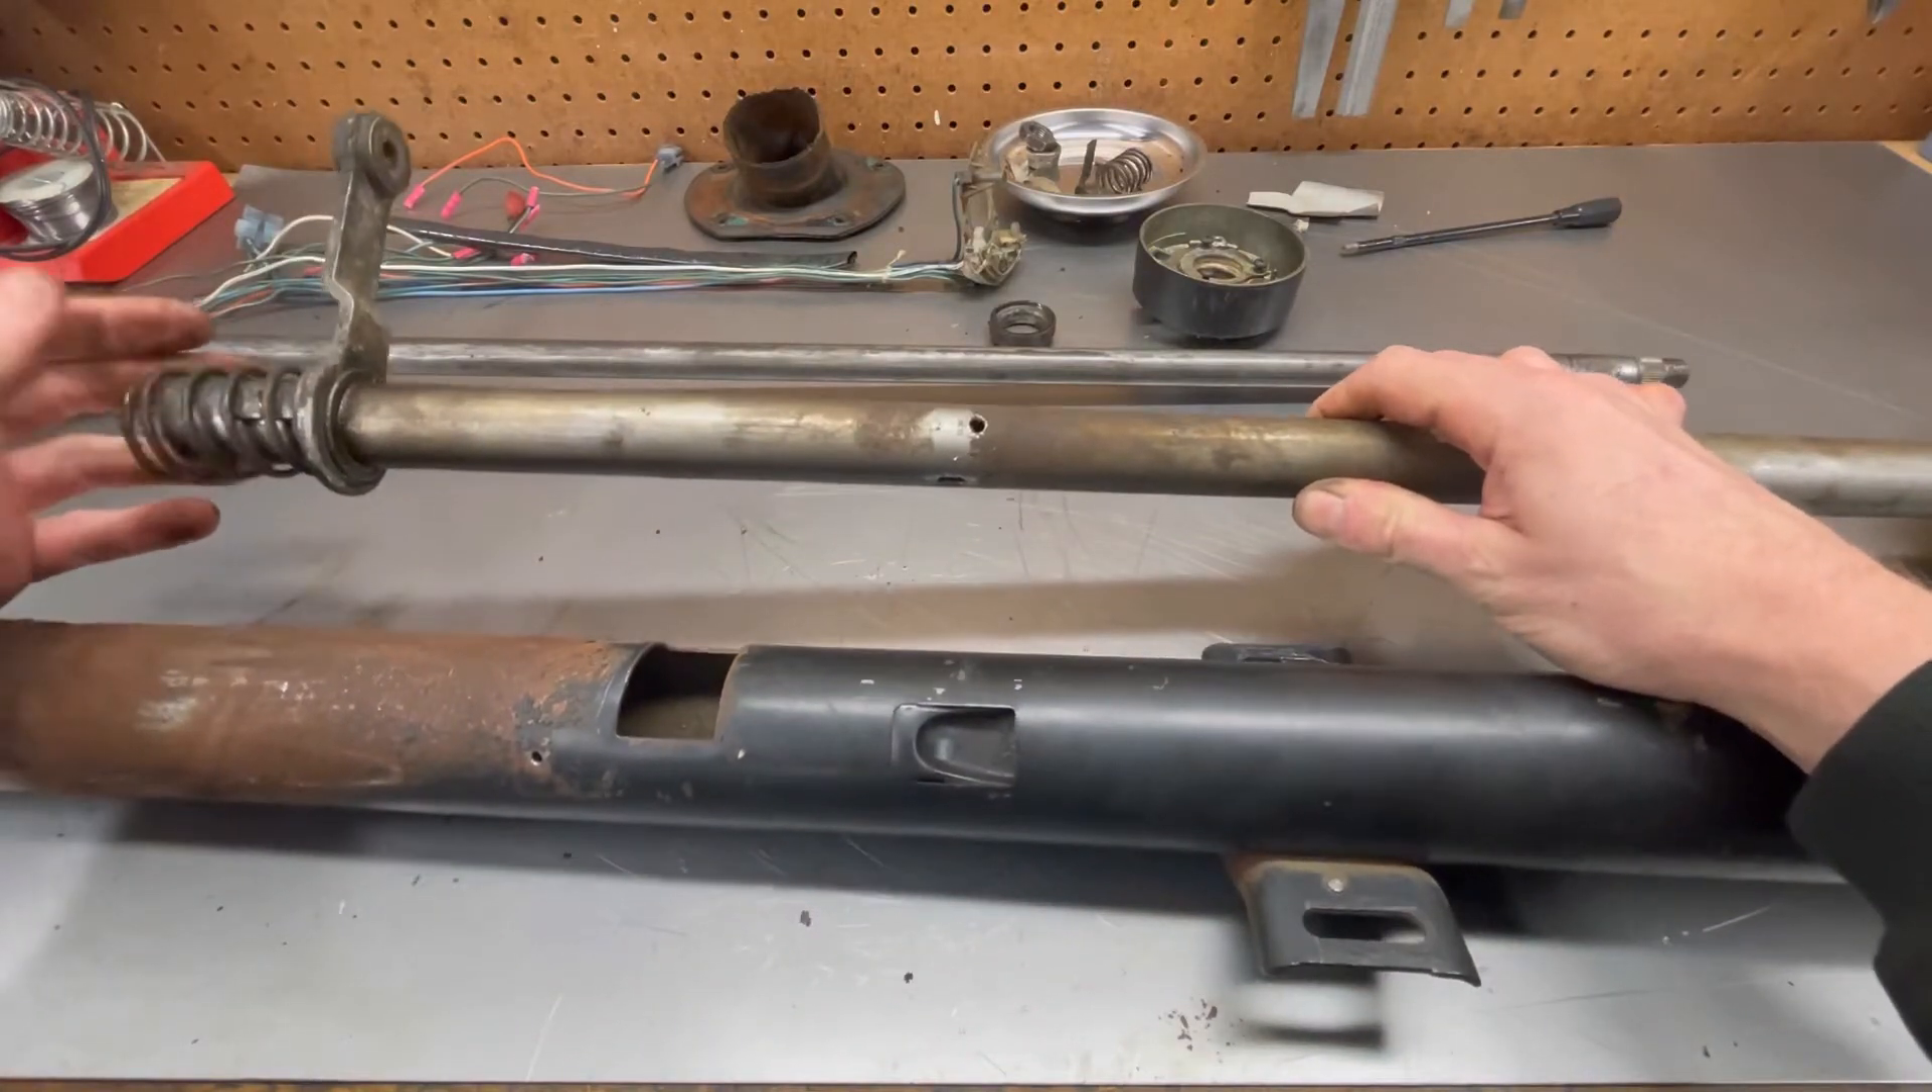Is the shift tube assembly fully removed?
Yes.